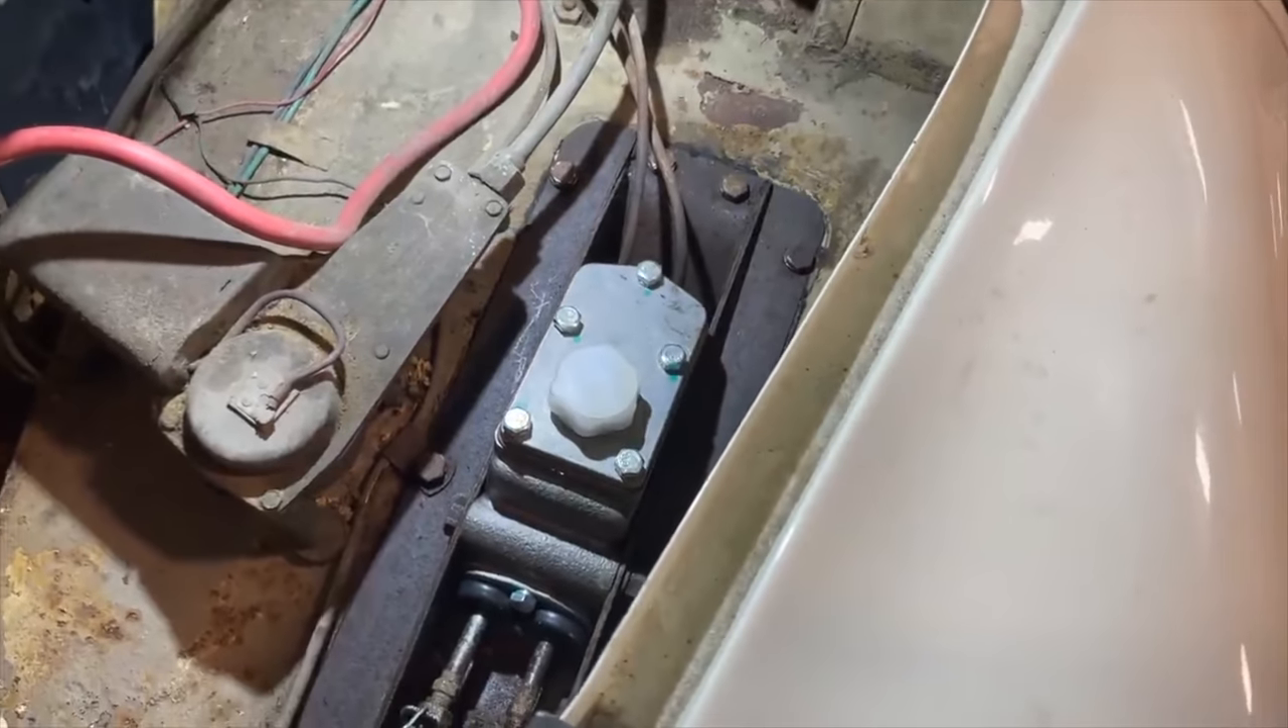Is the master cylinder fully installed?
Yes.